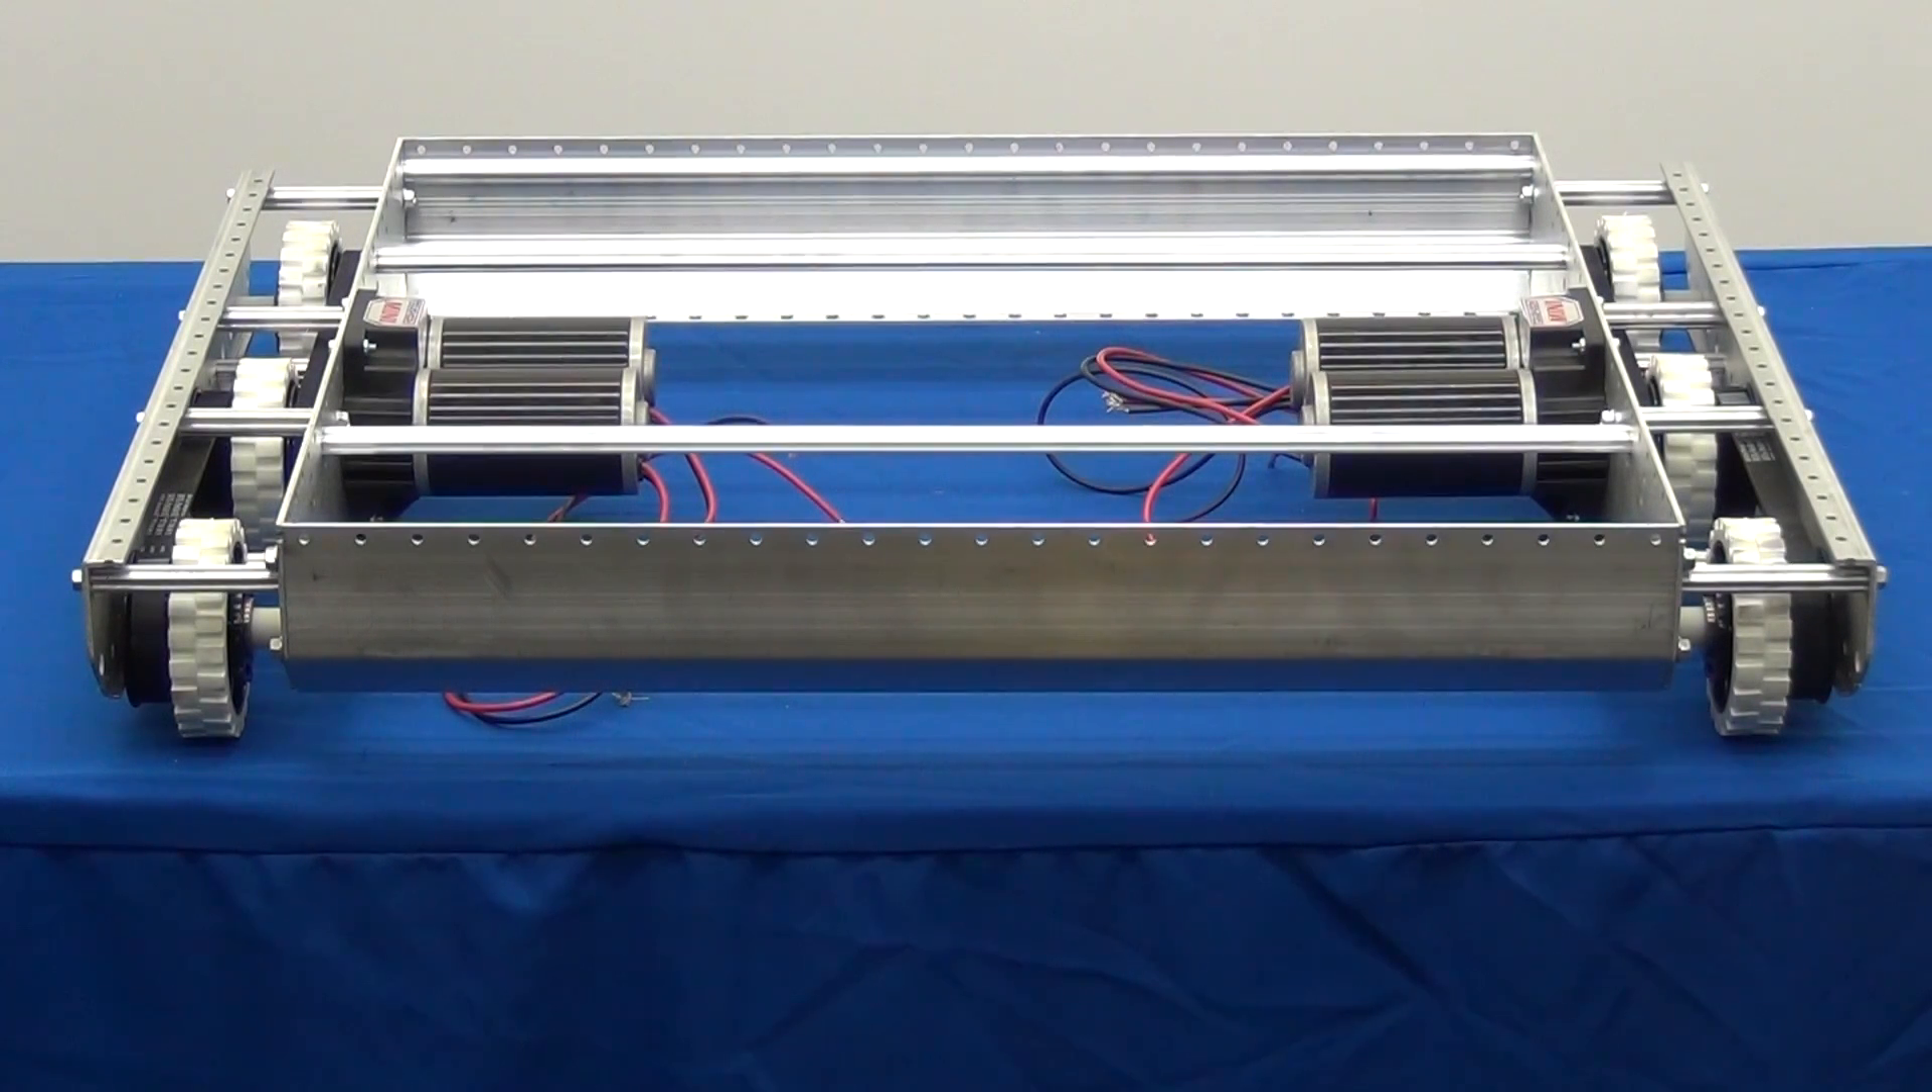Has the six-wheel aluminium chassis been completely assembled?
Yes.